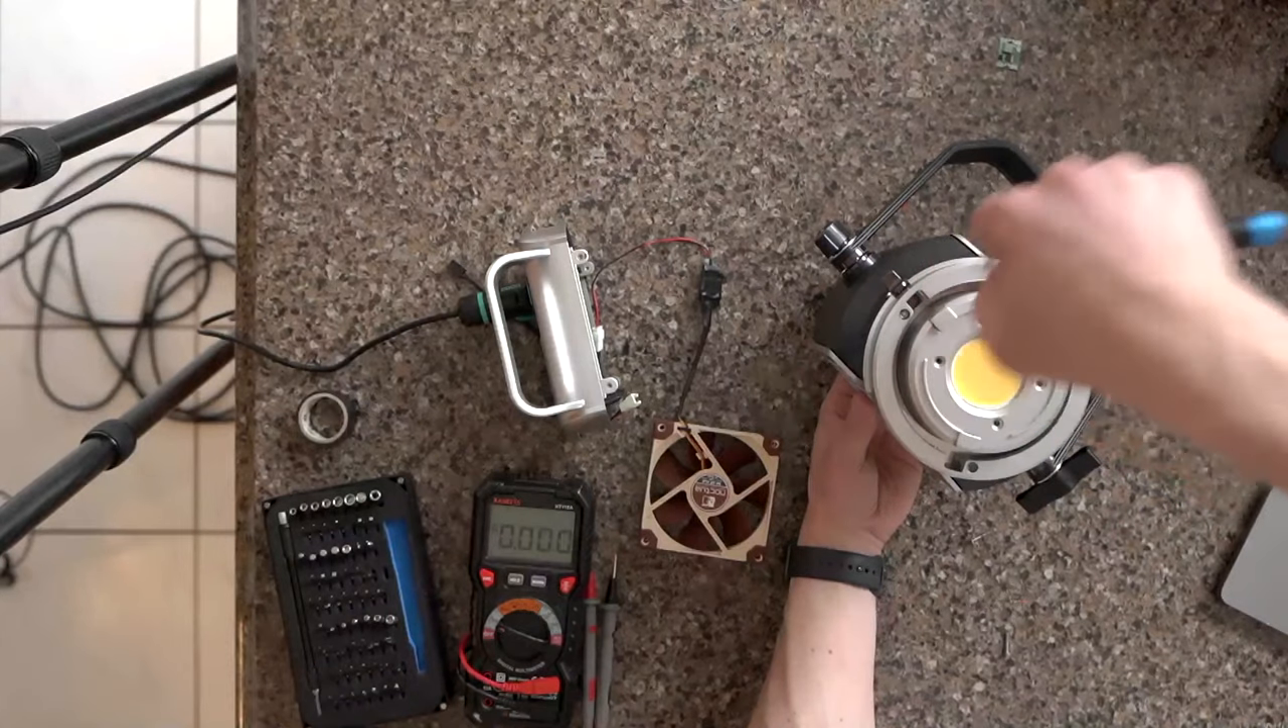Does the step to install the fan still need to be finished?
Yes.